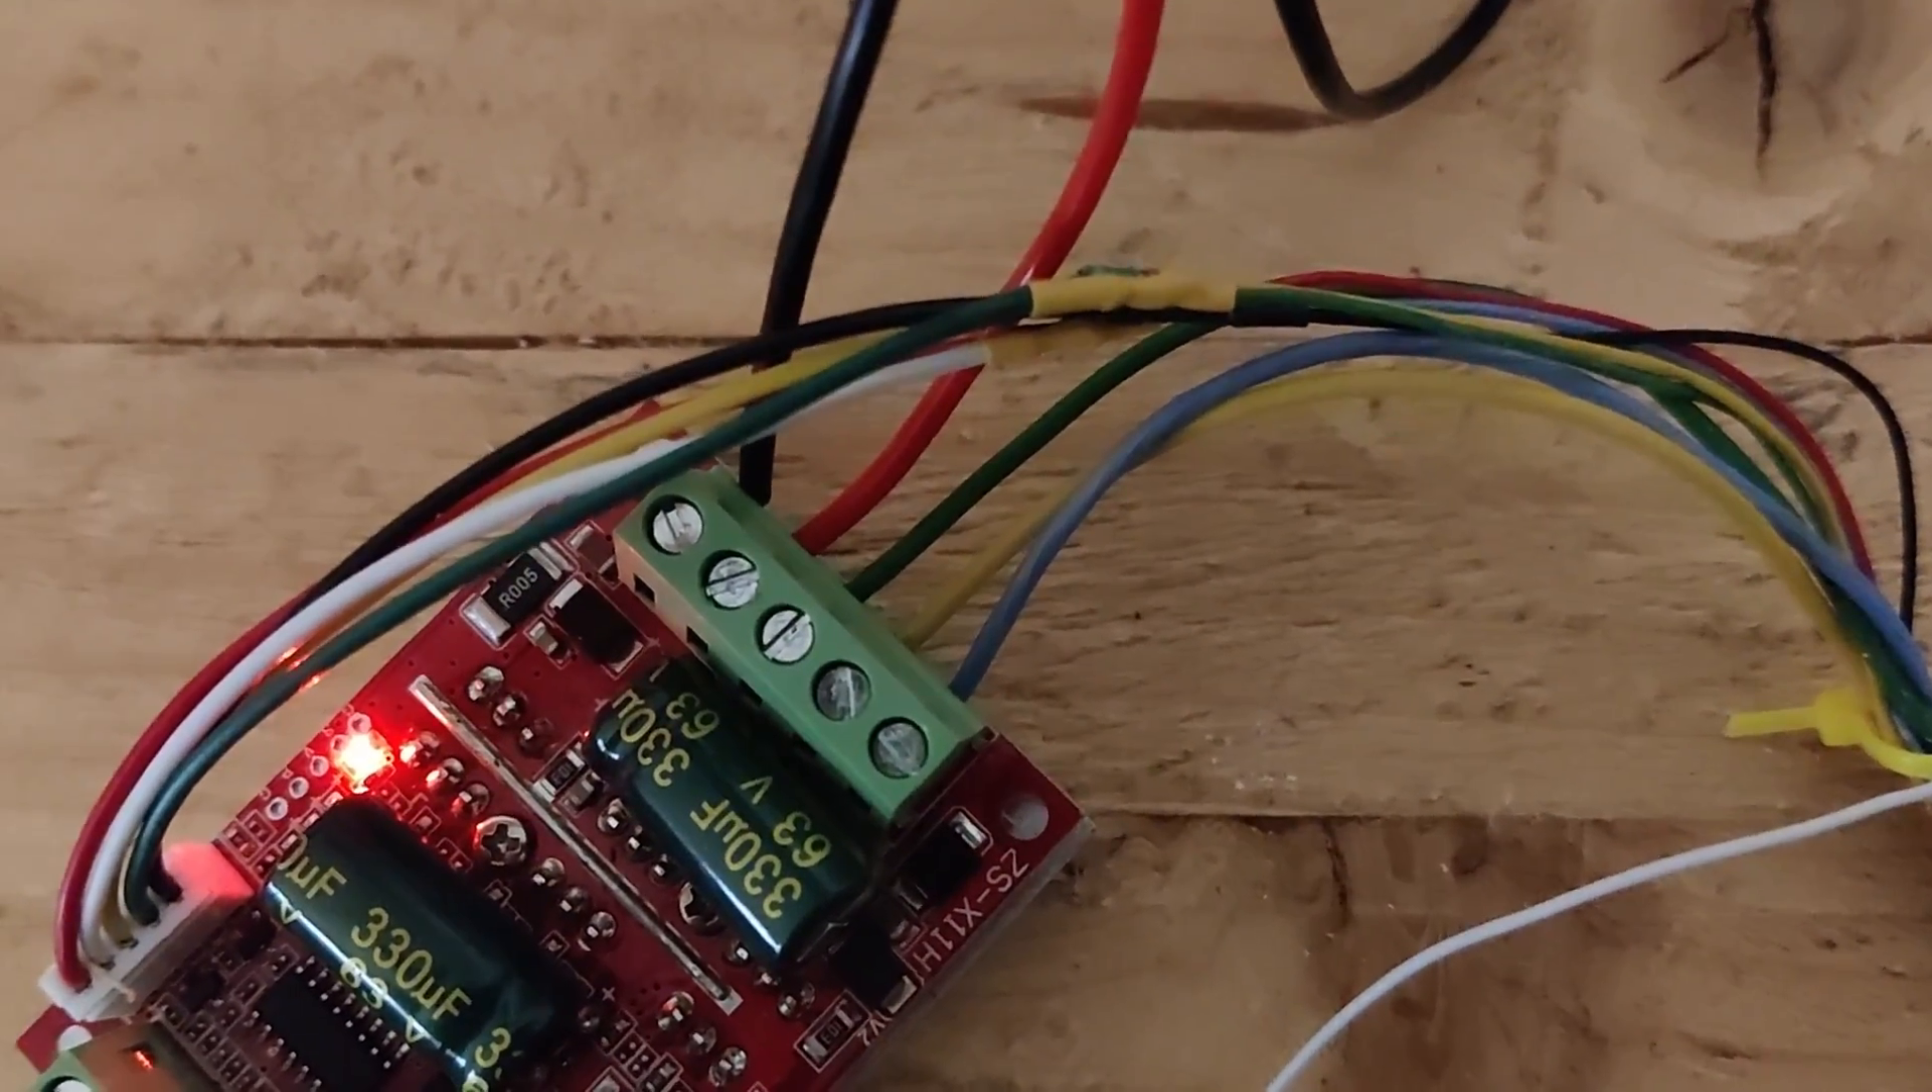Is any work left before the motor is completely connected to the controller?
No.